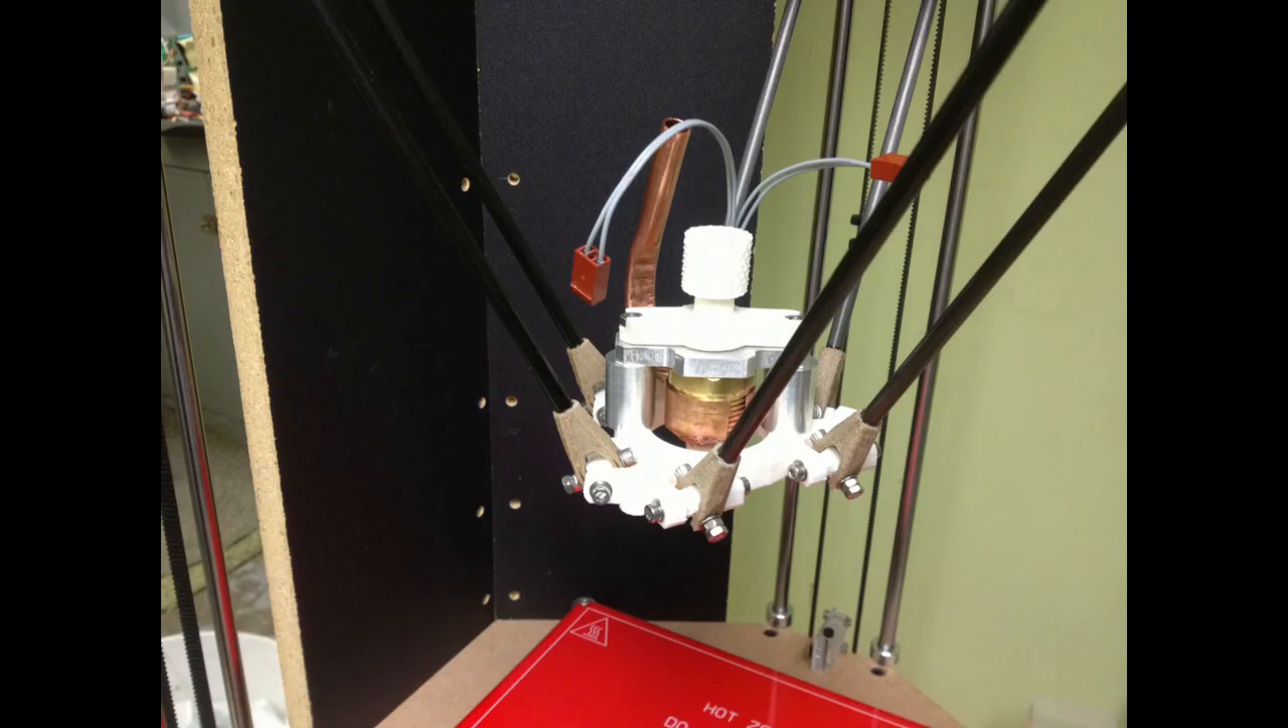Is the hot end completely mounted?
Yes.